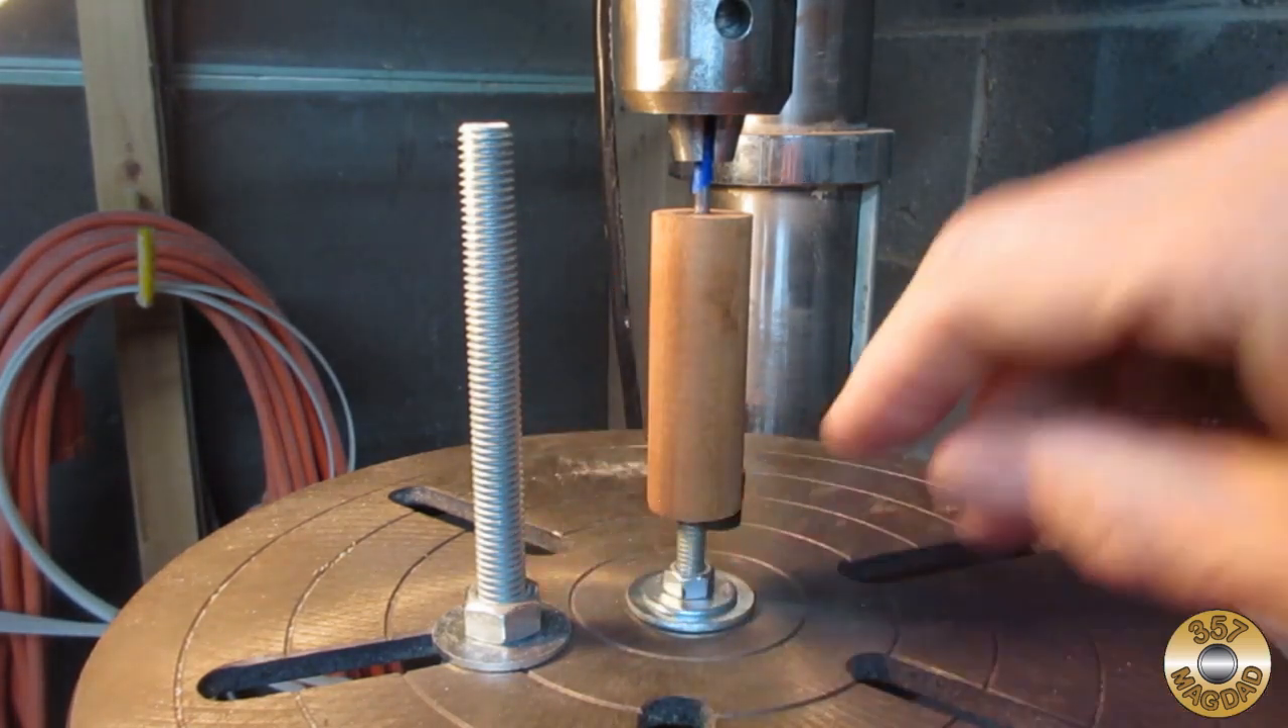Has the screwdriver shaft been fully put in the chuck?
Yes.